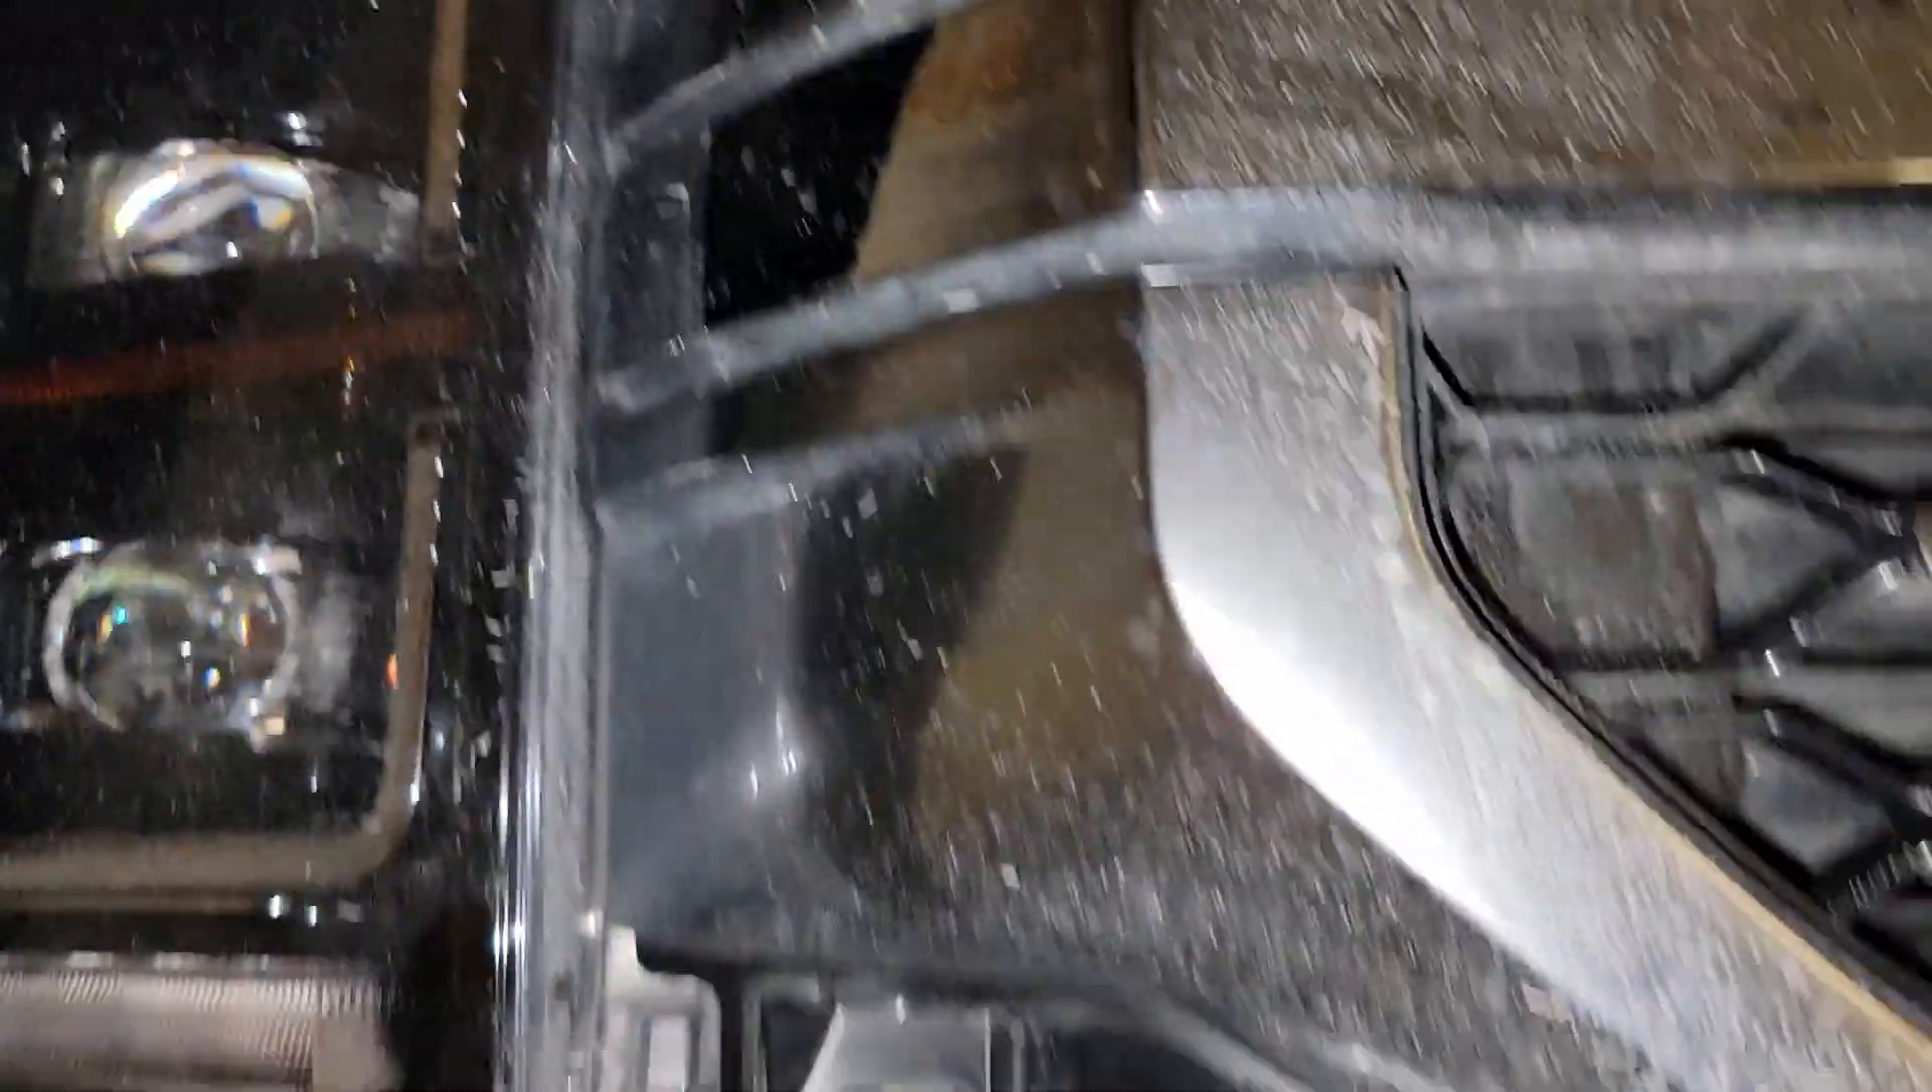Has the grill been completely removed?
No.